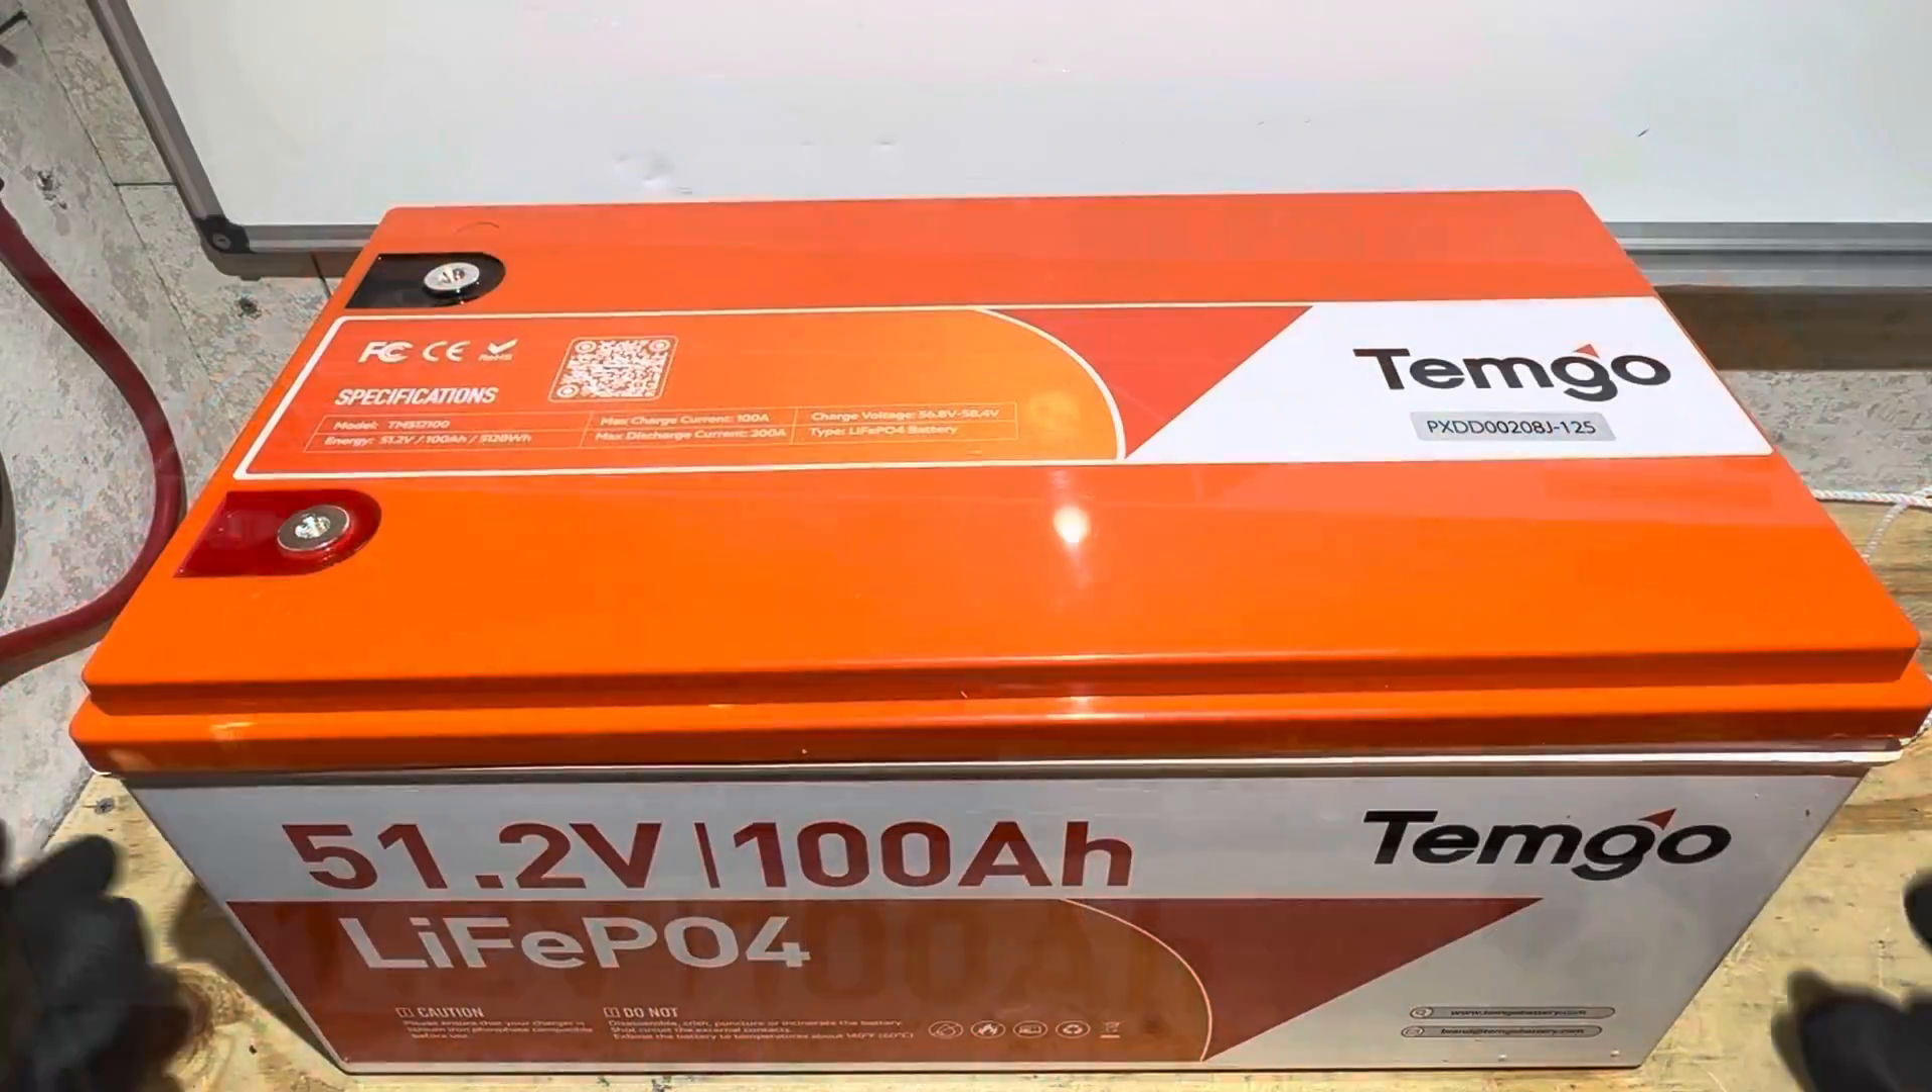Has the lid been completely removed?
No.